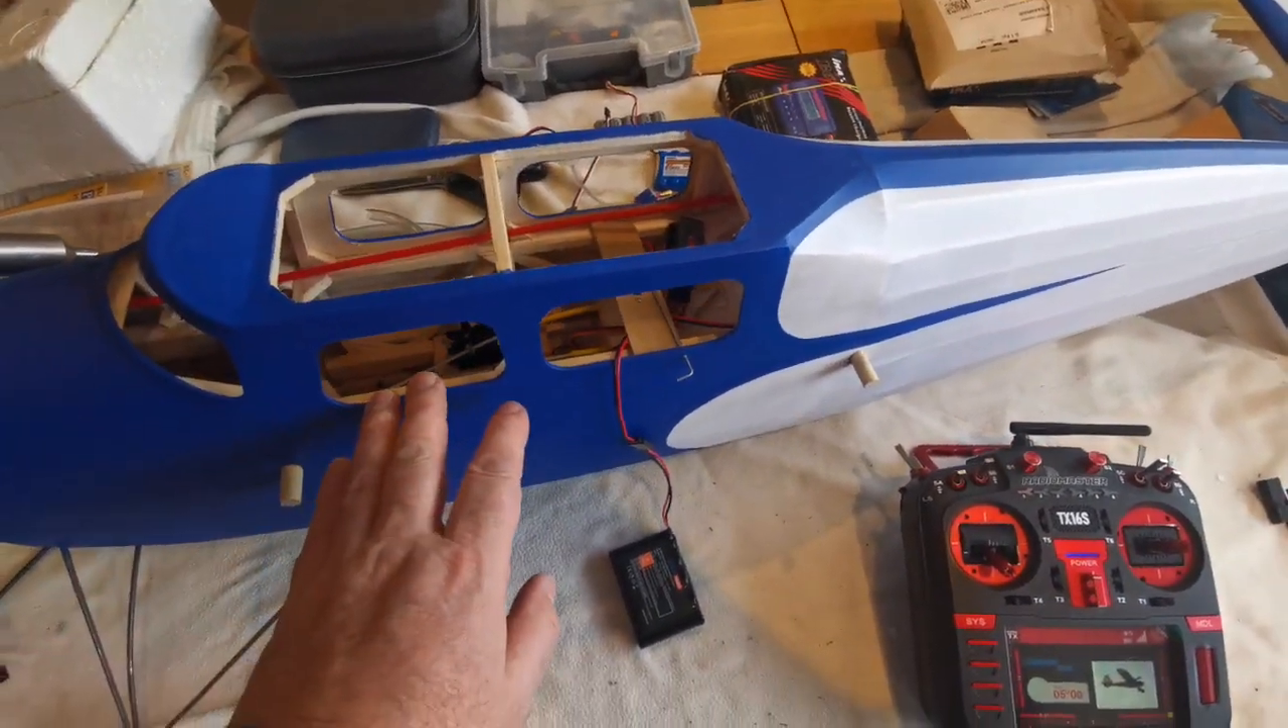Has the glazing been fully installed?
No.